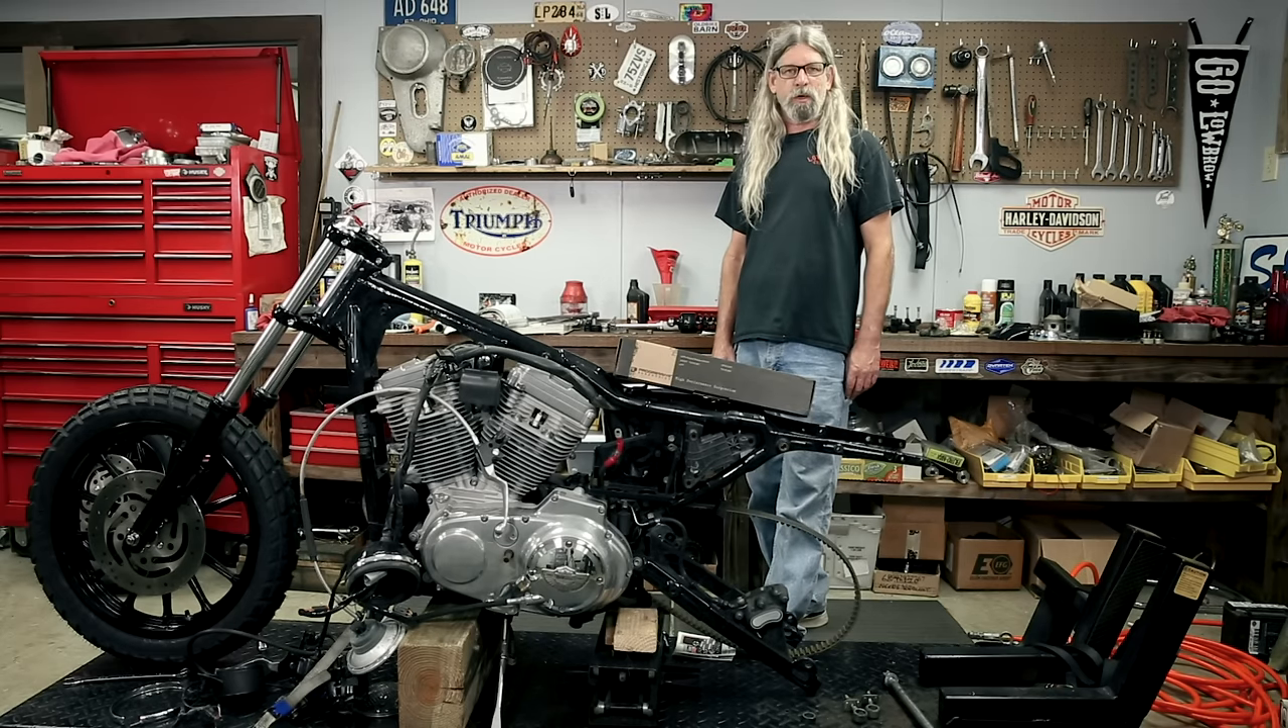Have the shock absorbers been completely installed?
No.